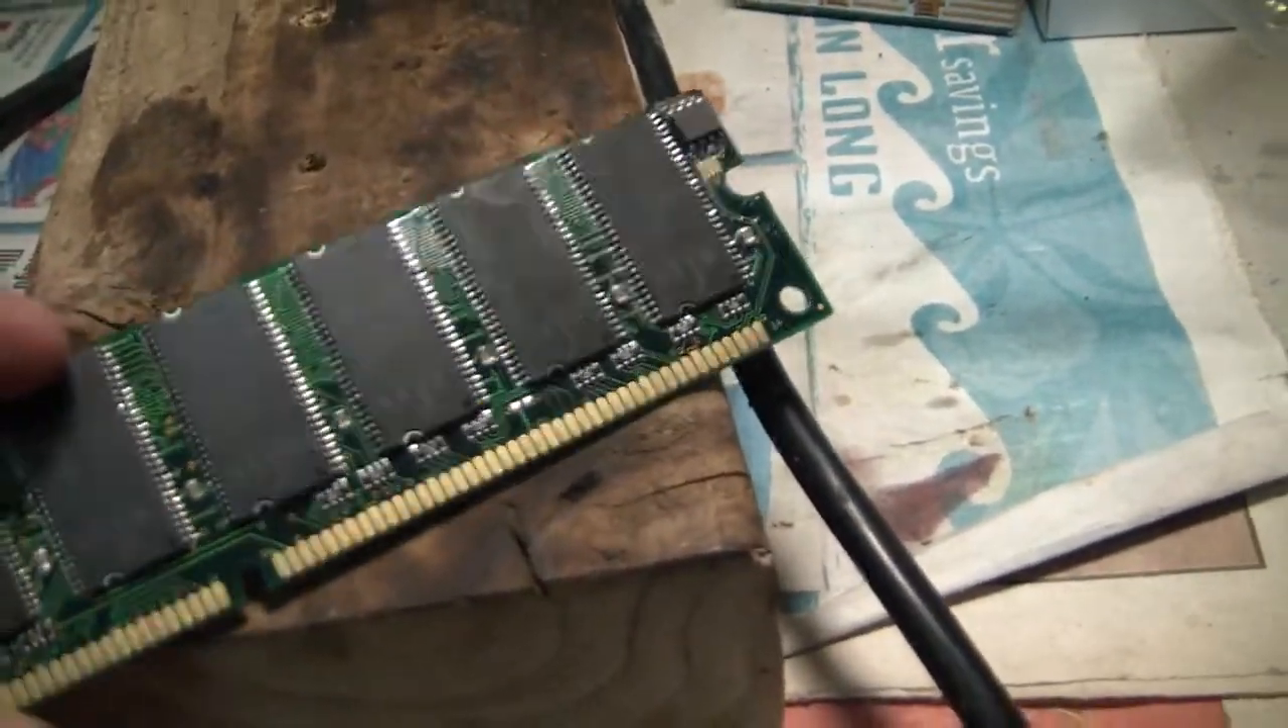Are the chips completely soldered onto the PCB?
Yes.